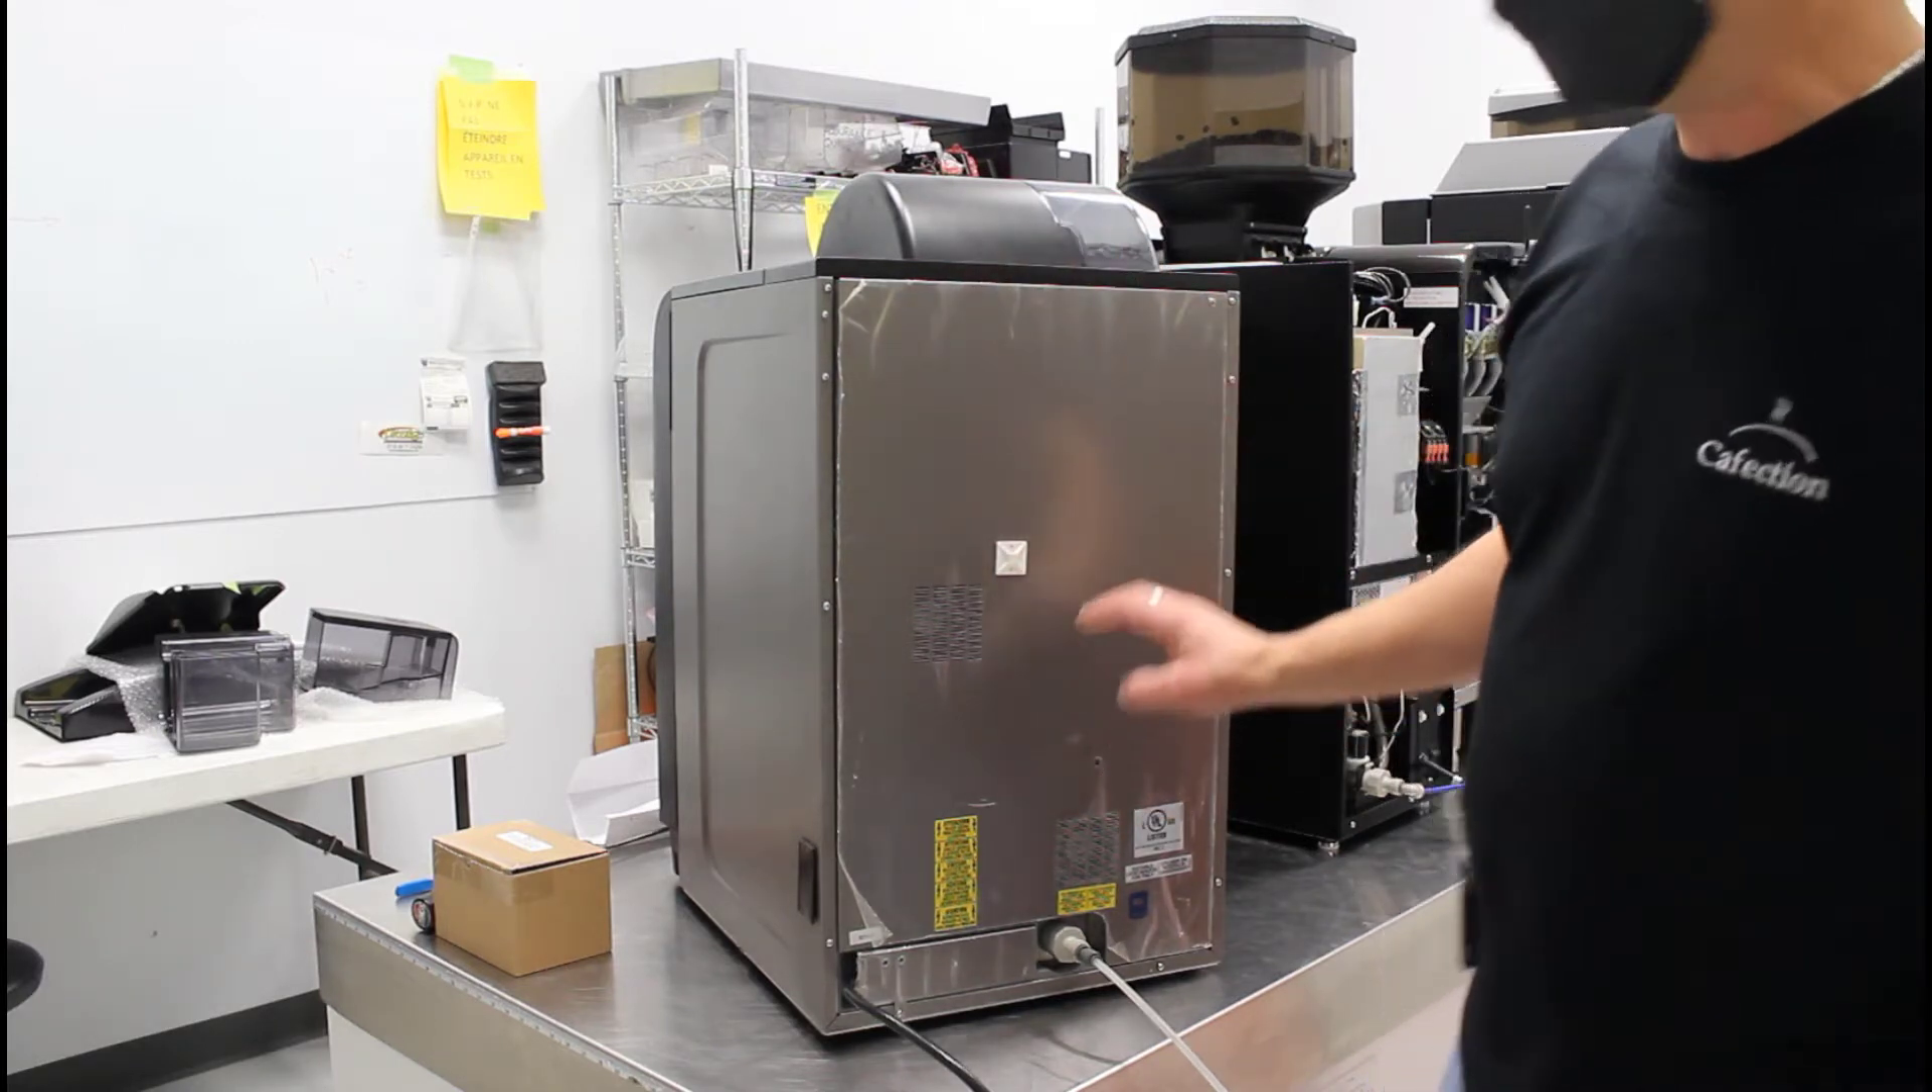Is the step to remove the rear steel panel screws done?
No.